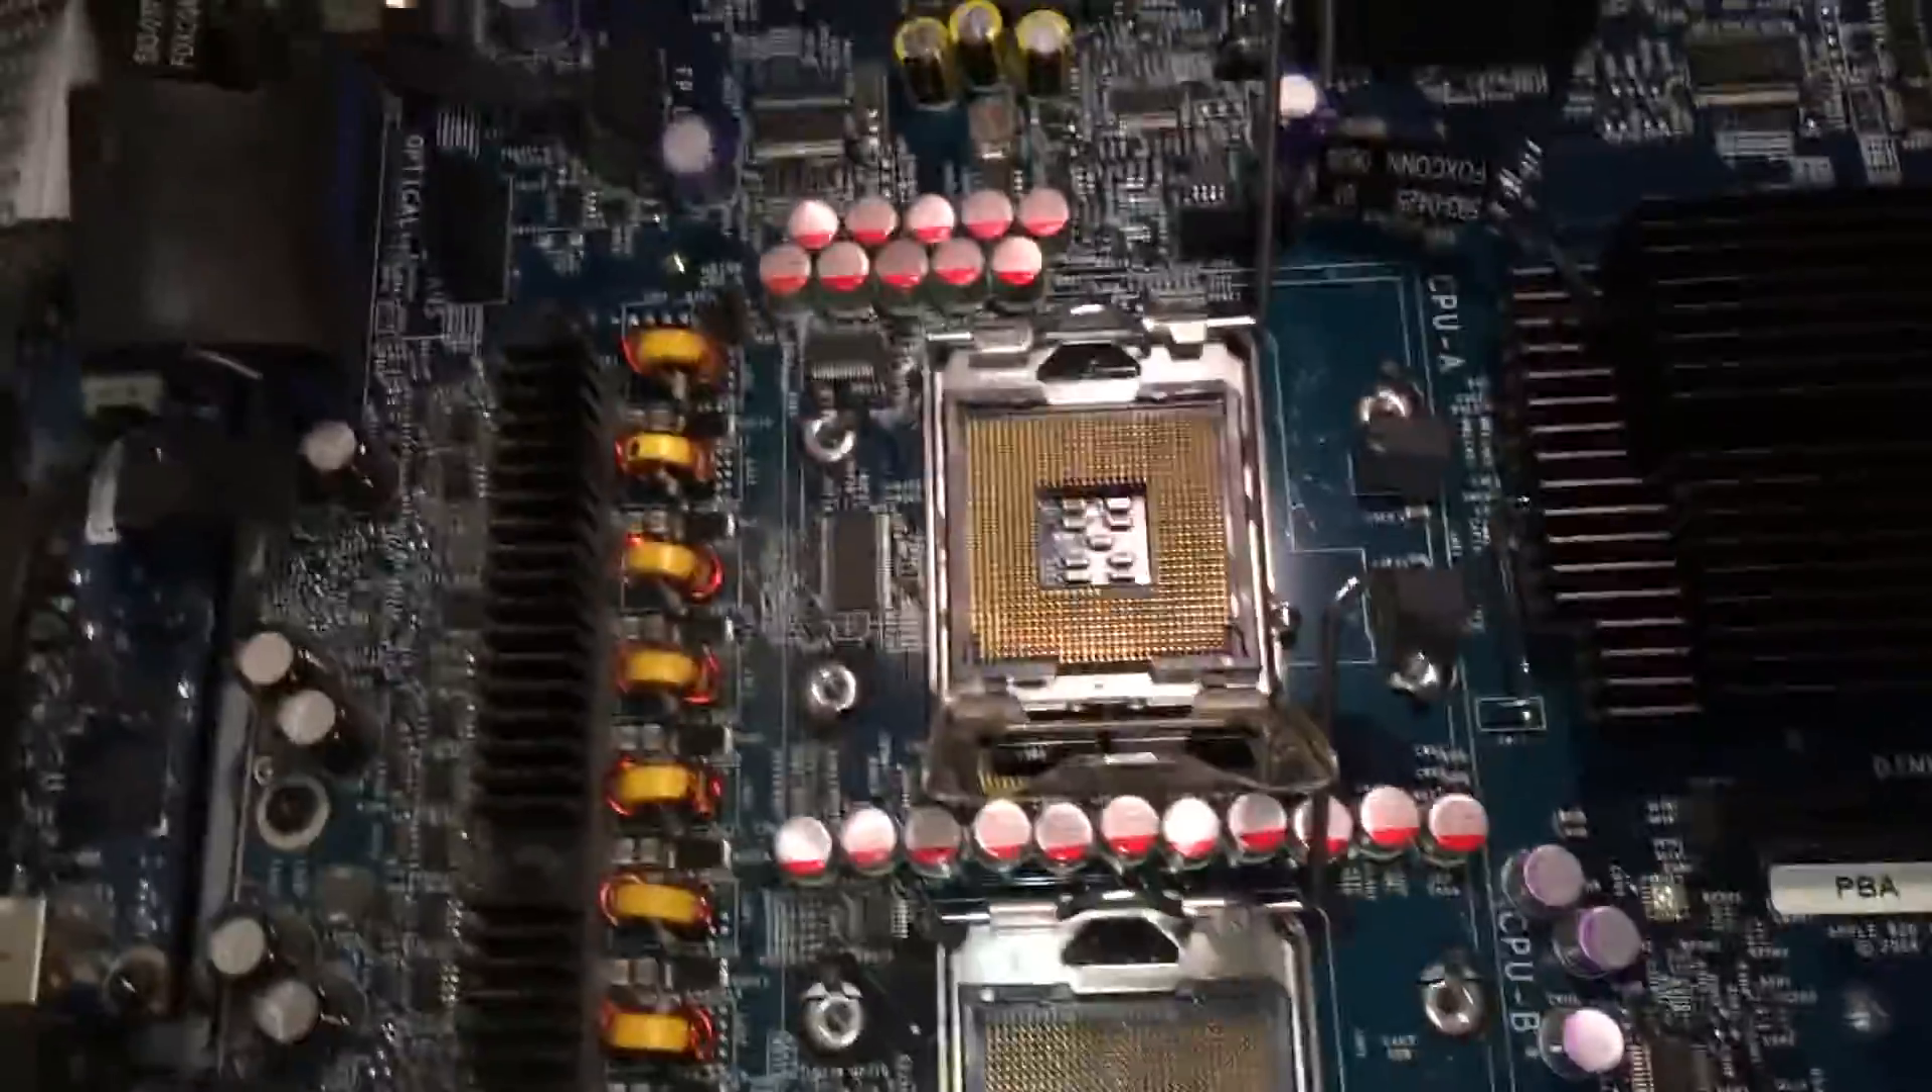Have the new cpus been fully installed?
No.